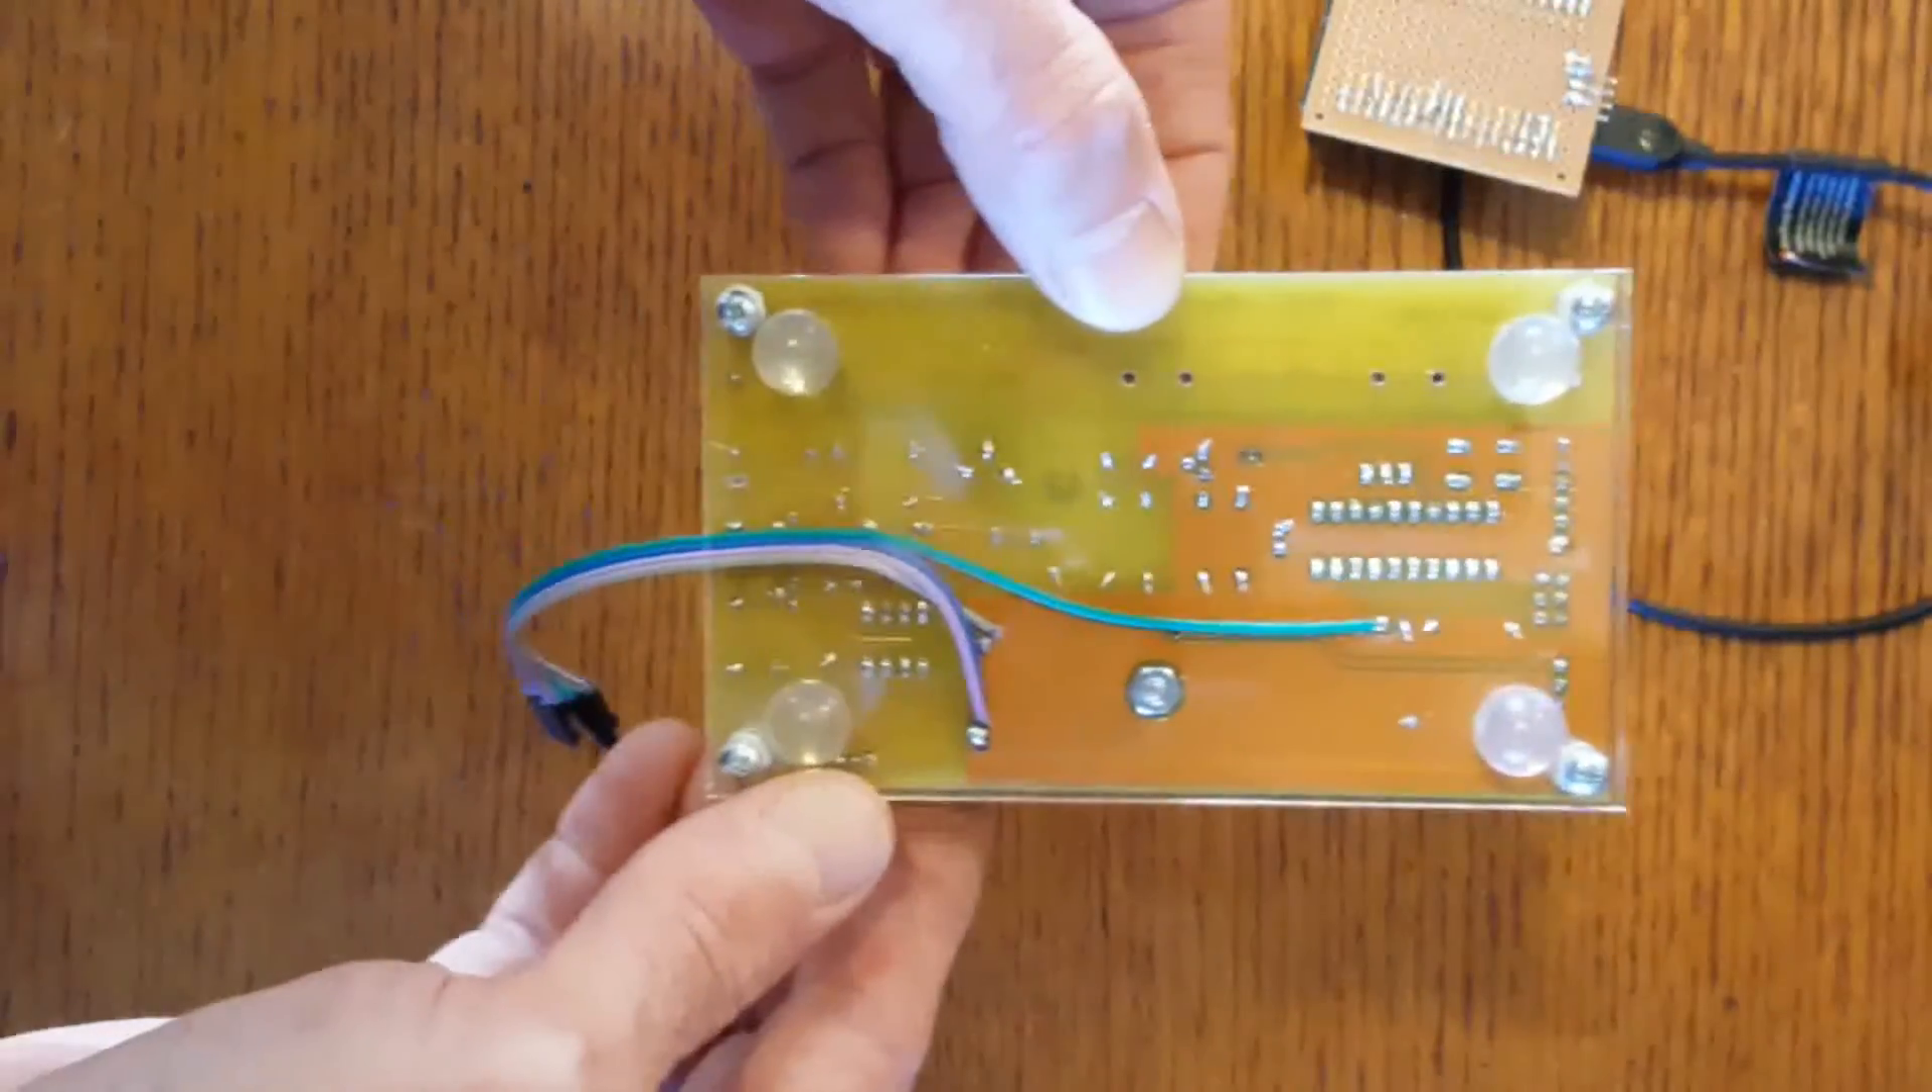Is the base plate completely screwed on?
Yes.